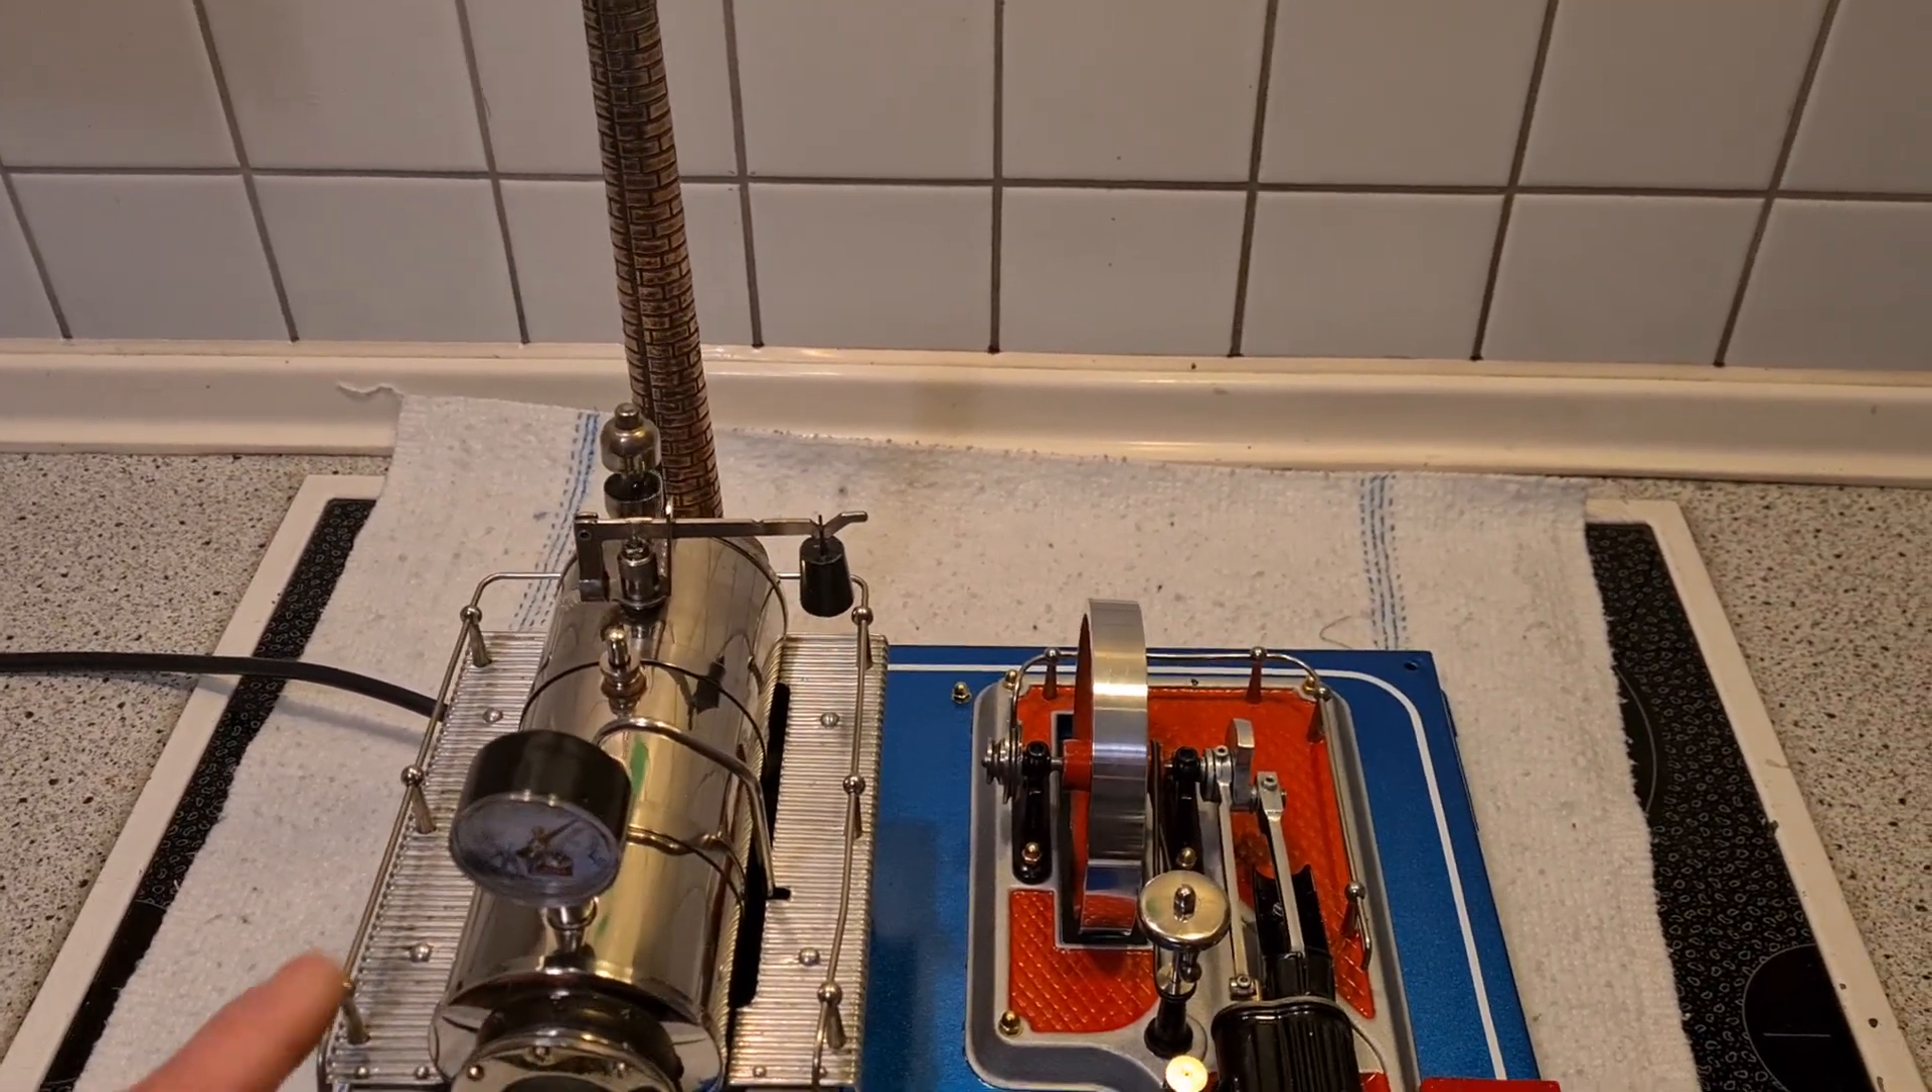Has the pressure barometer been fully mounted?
Yes.